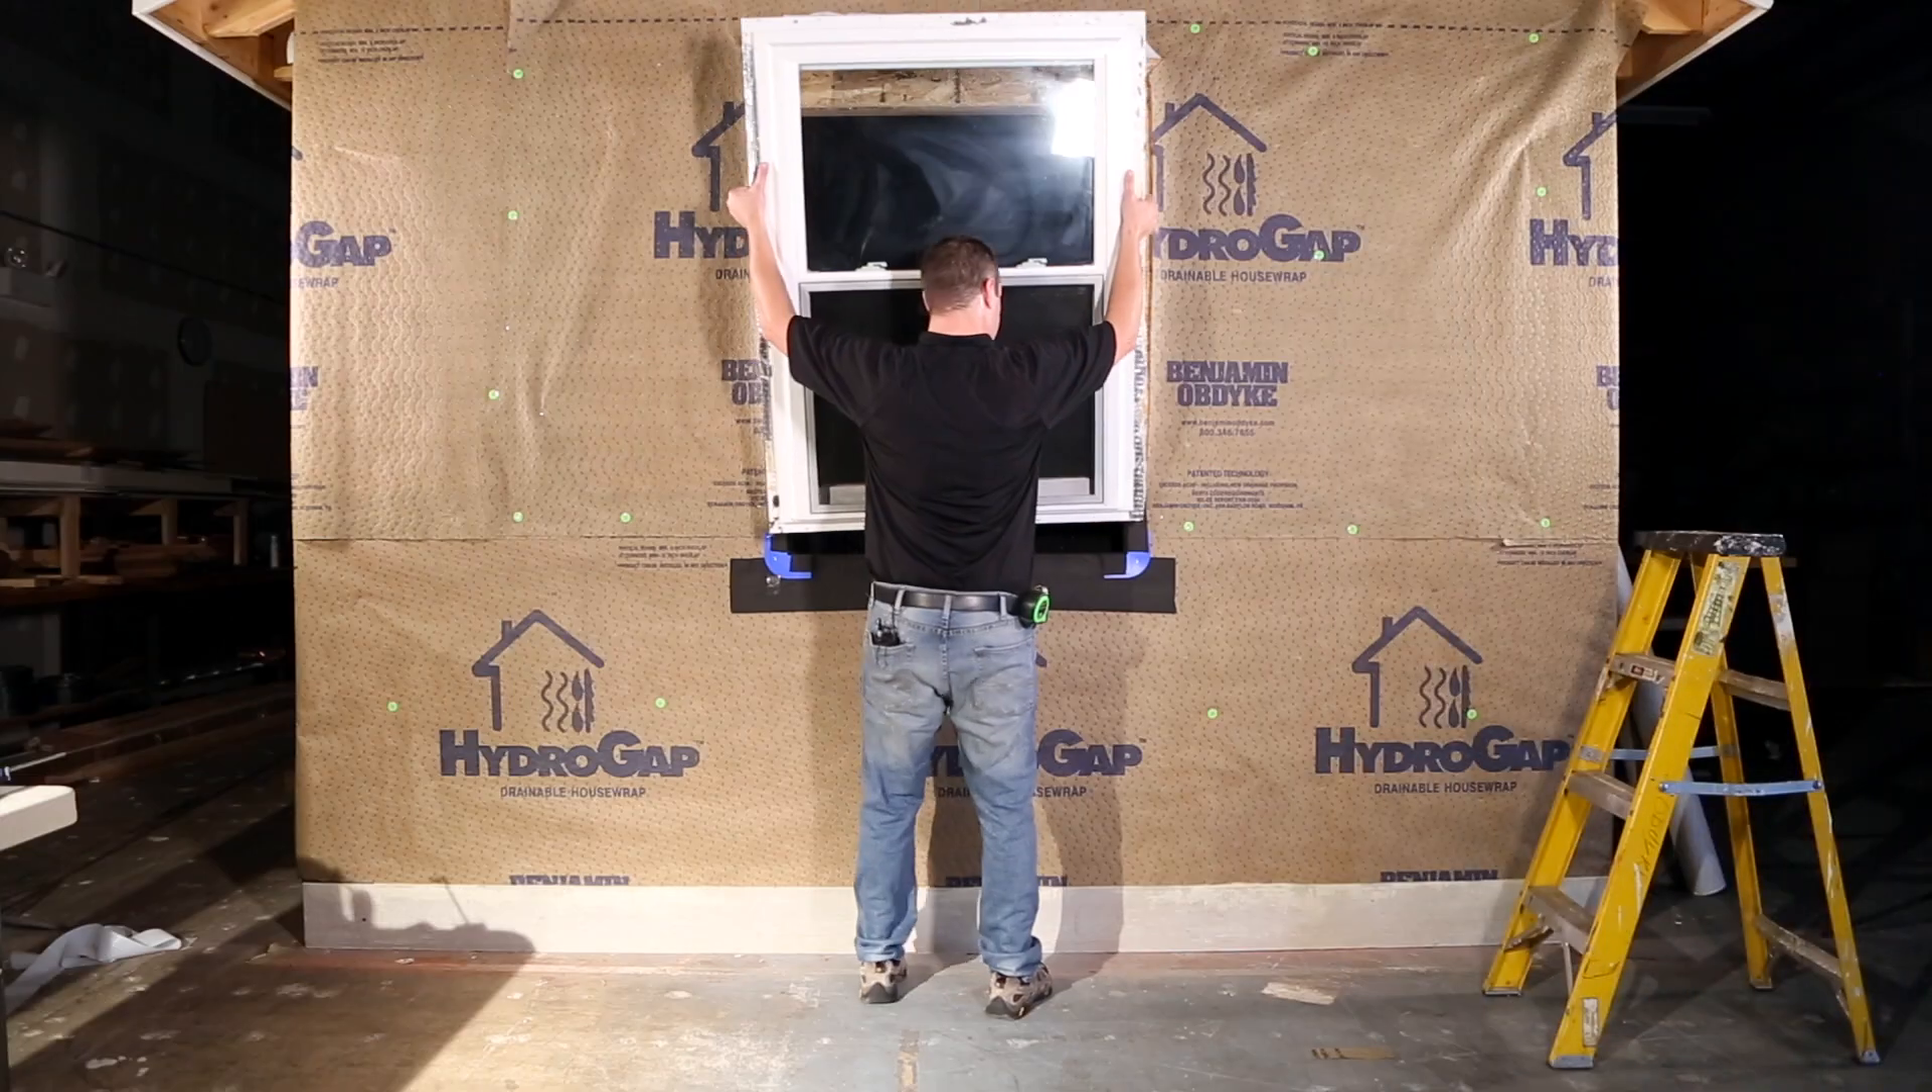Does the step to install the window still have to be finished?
Yes.